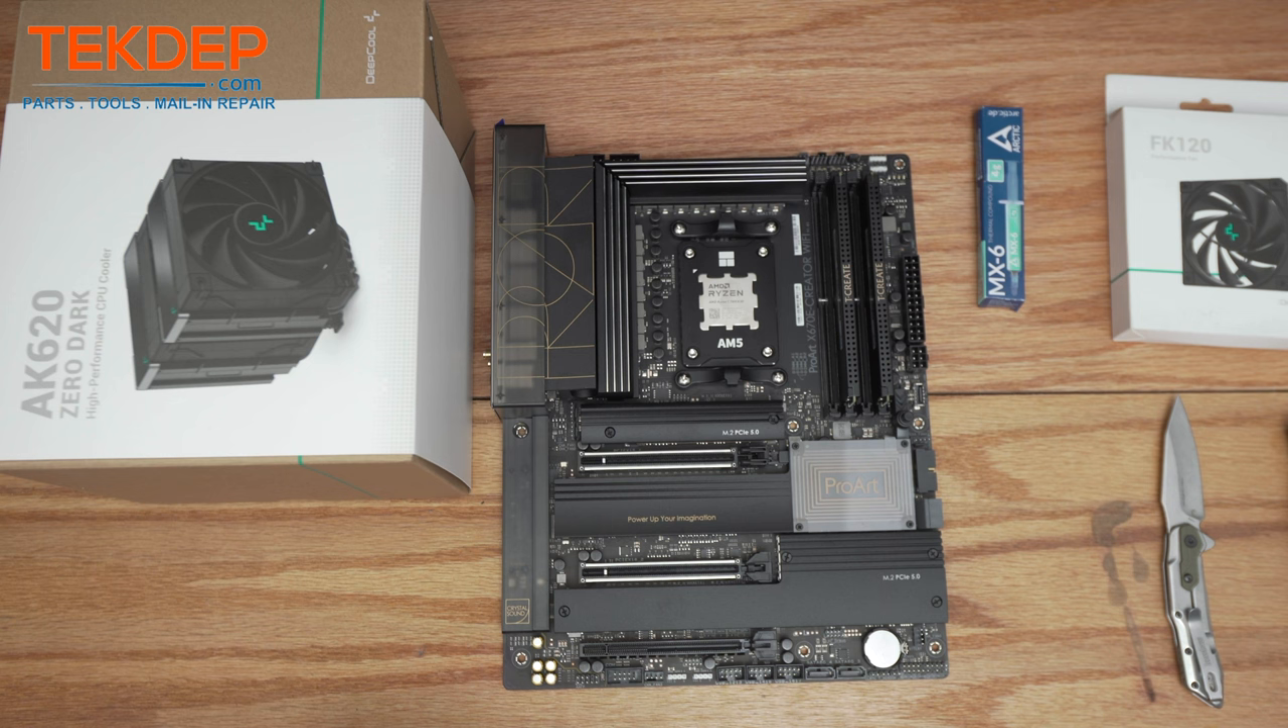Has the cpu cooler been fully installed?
No.